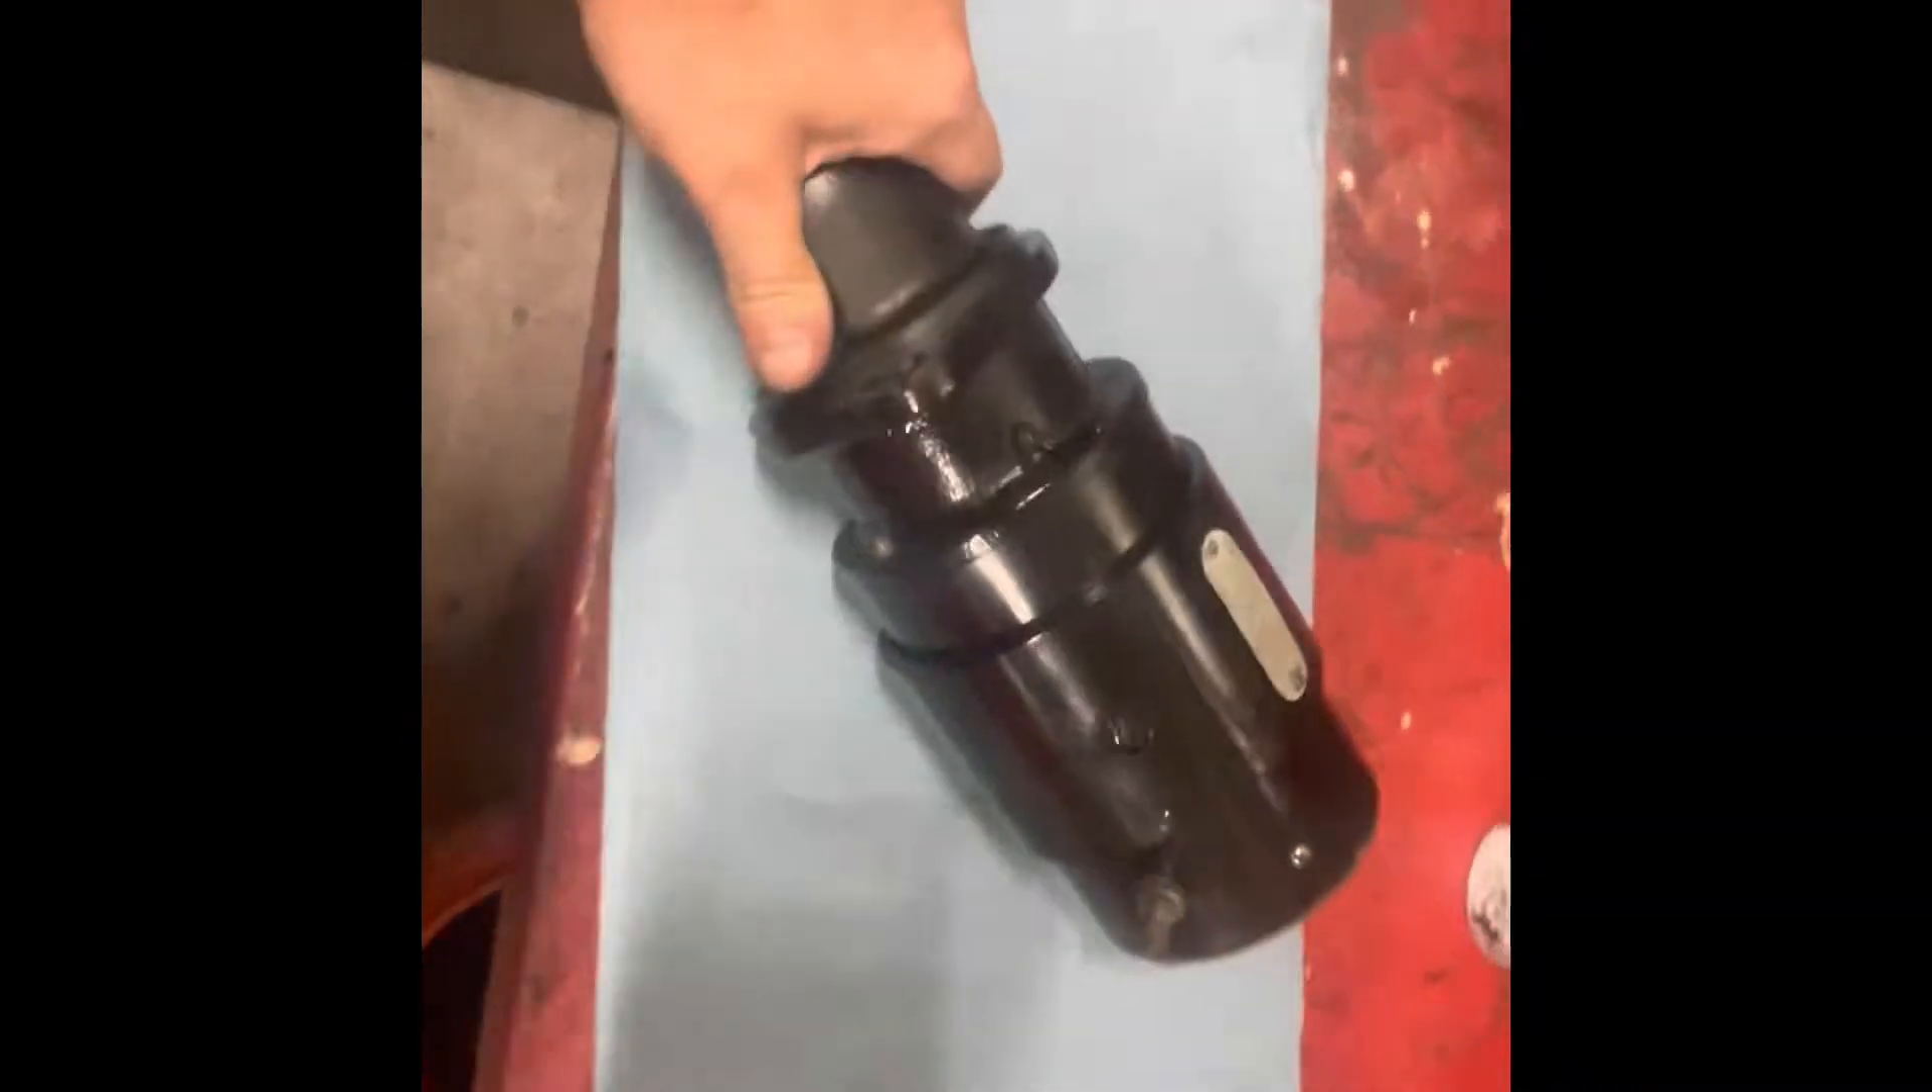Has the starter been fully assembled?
Yes.